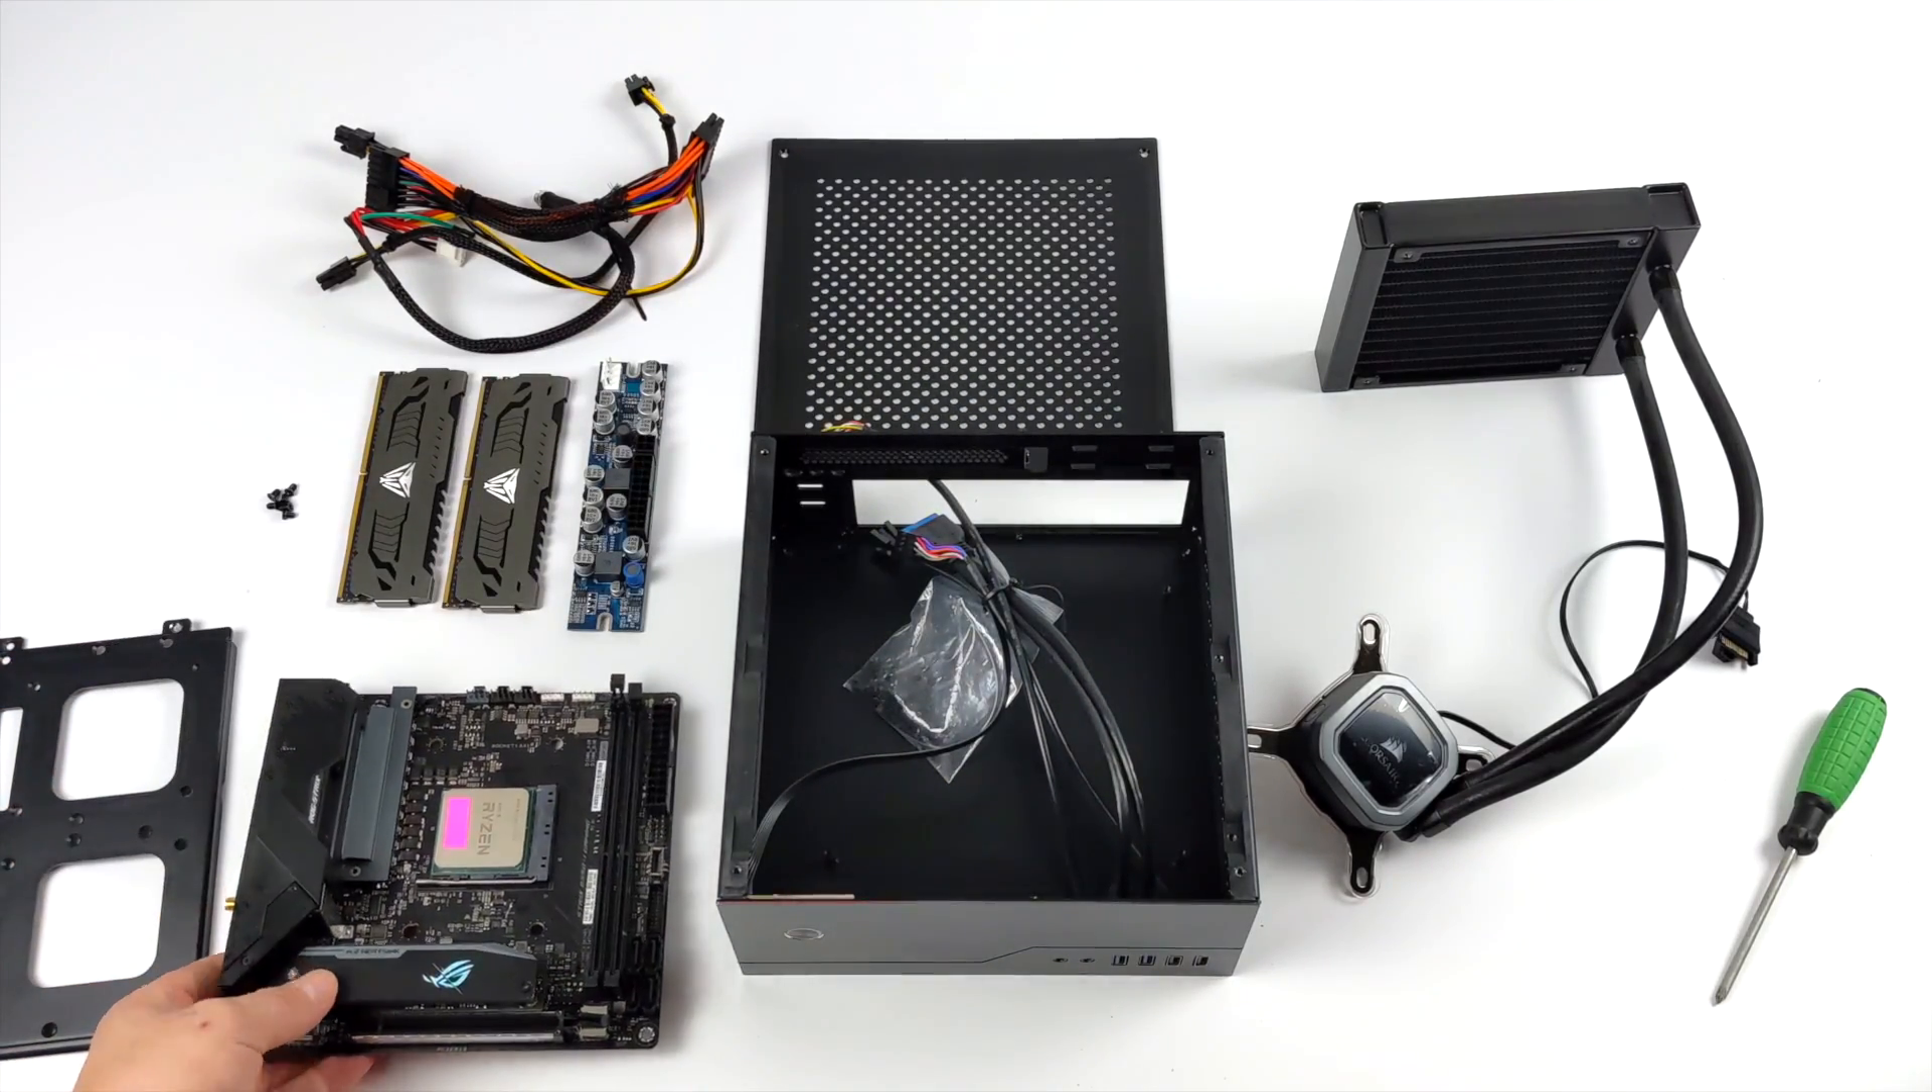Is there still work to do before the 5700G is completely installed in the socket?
No.